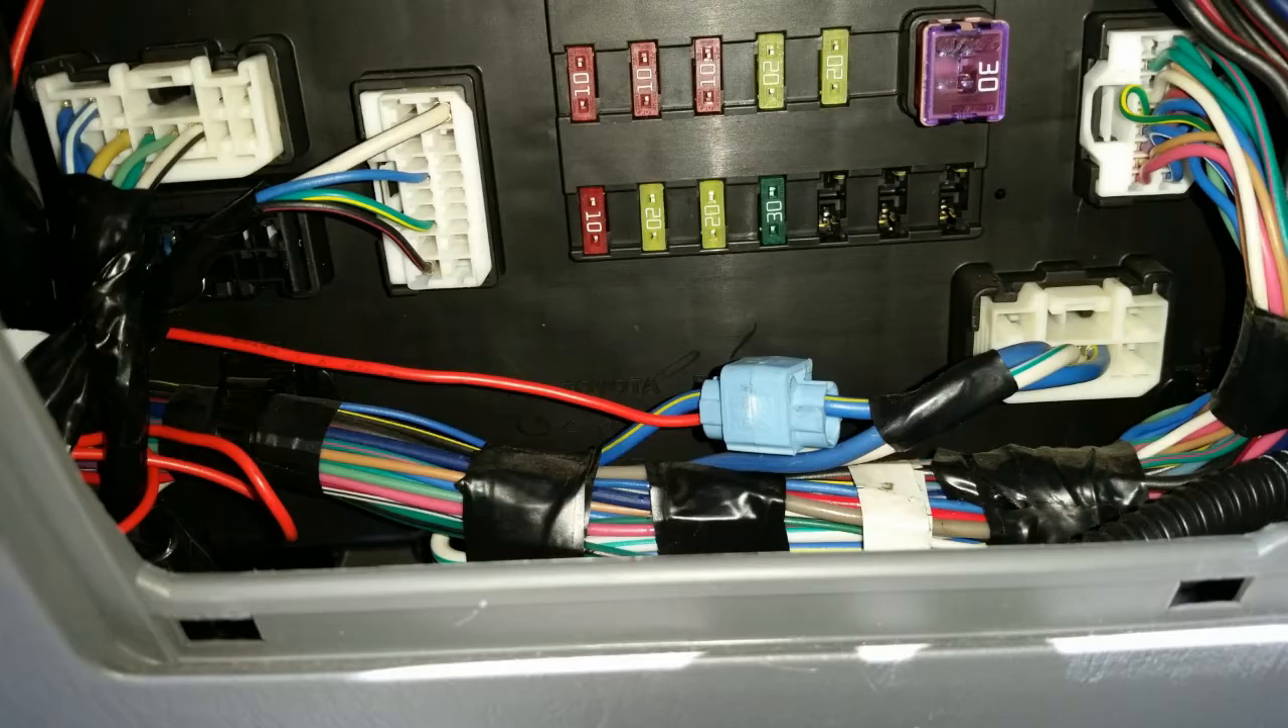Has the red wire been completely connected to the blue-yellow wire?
Yes.